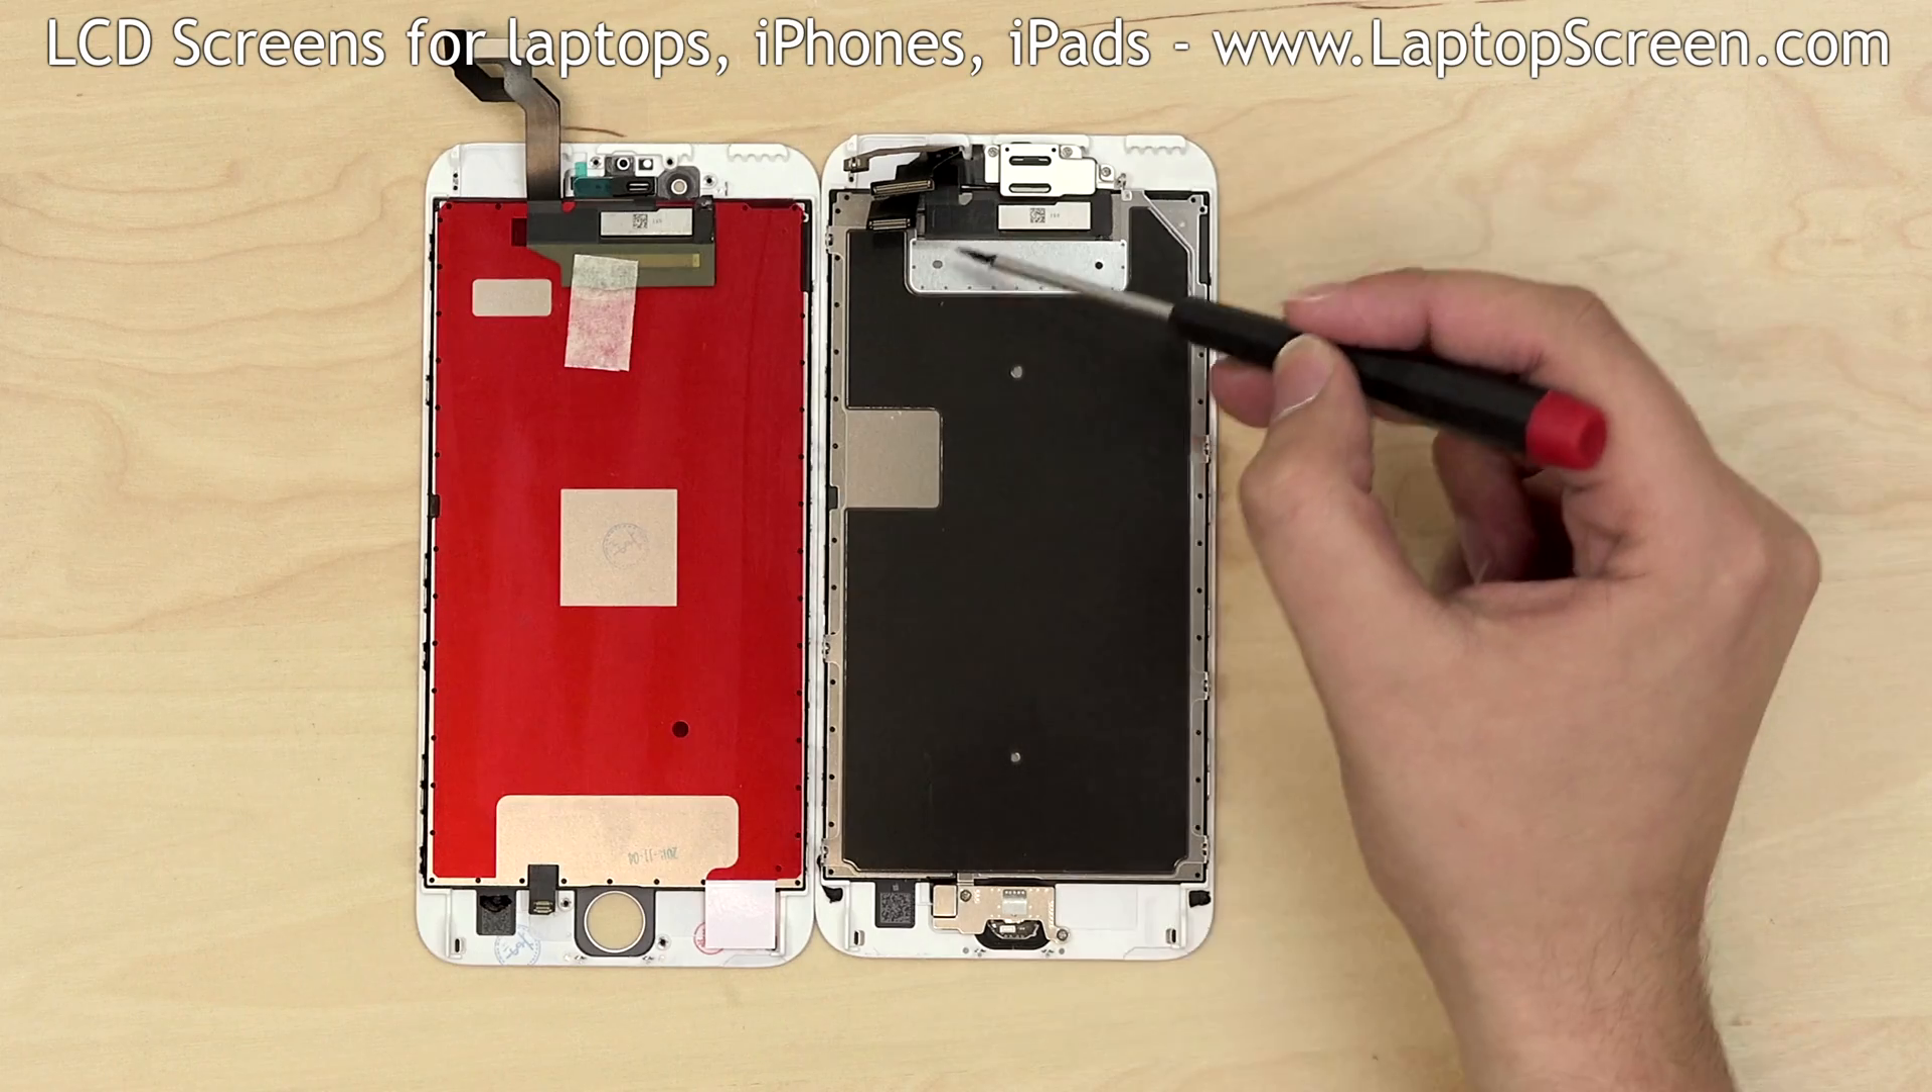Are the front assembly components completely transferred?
No.